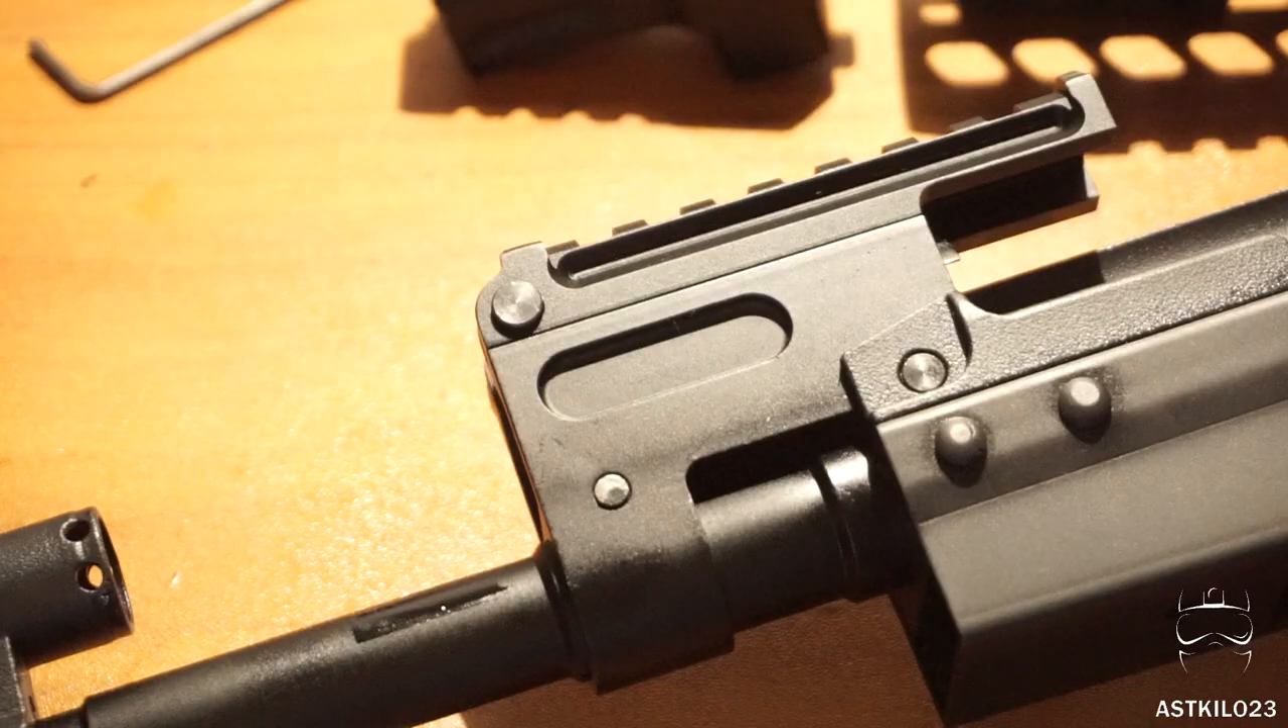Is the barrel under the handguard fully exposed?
Yes.